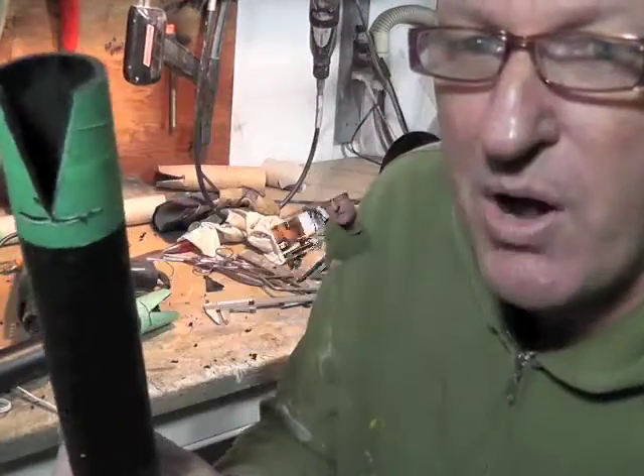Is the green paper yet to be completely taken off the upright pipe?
Yes.